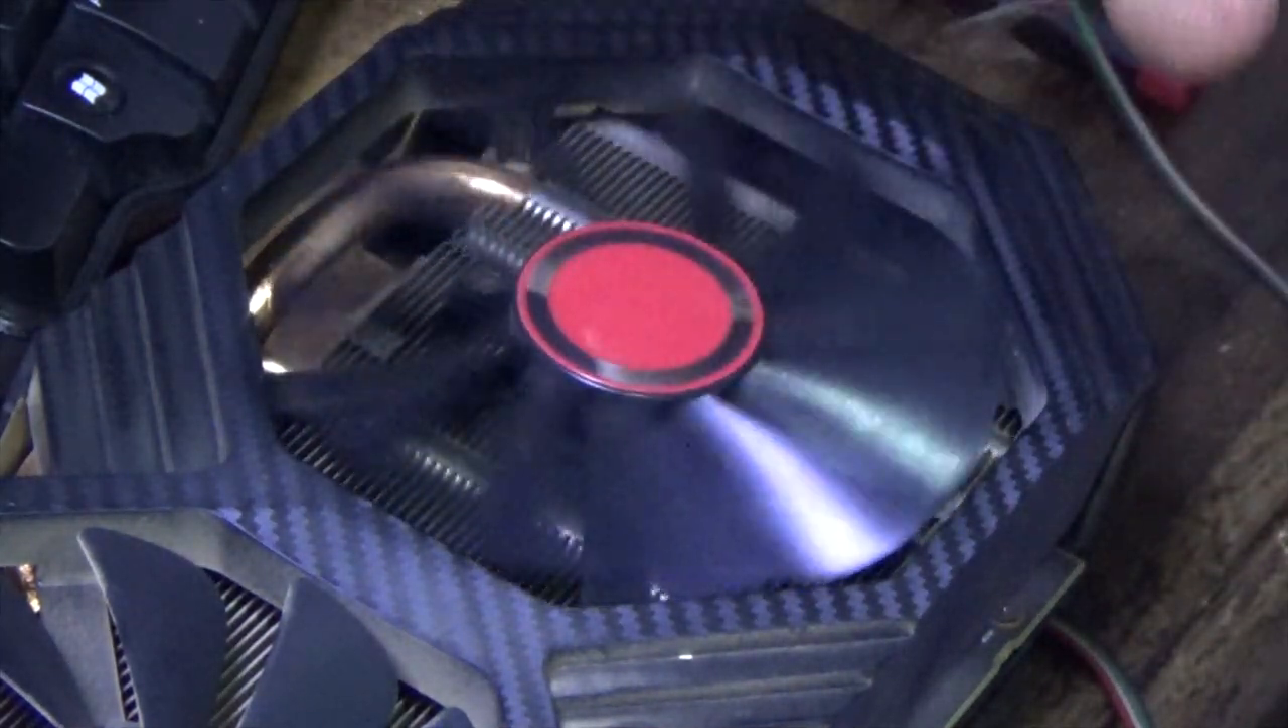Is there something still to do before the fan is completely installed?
No.